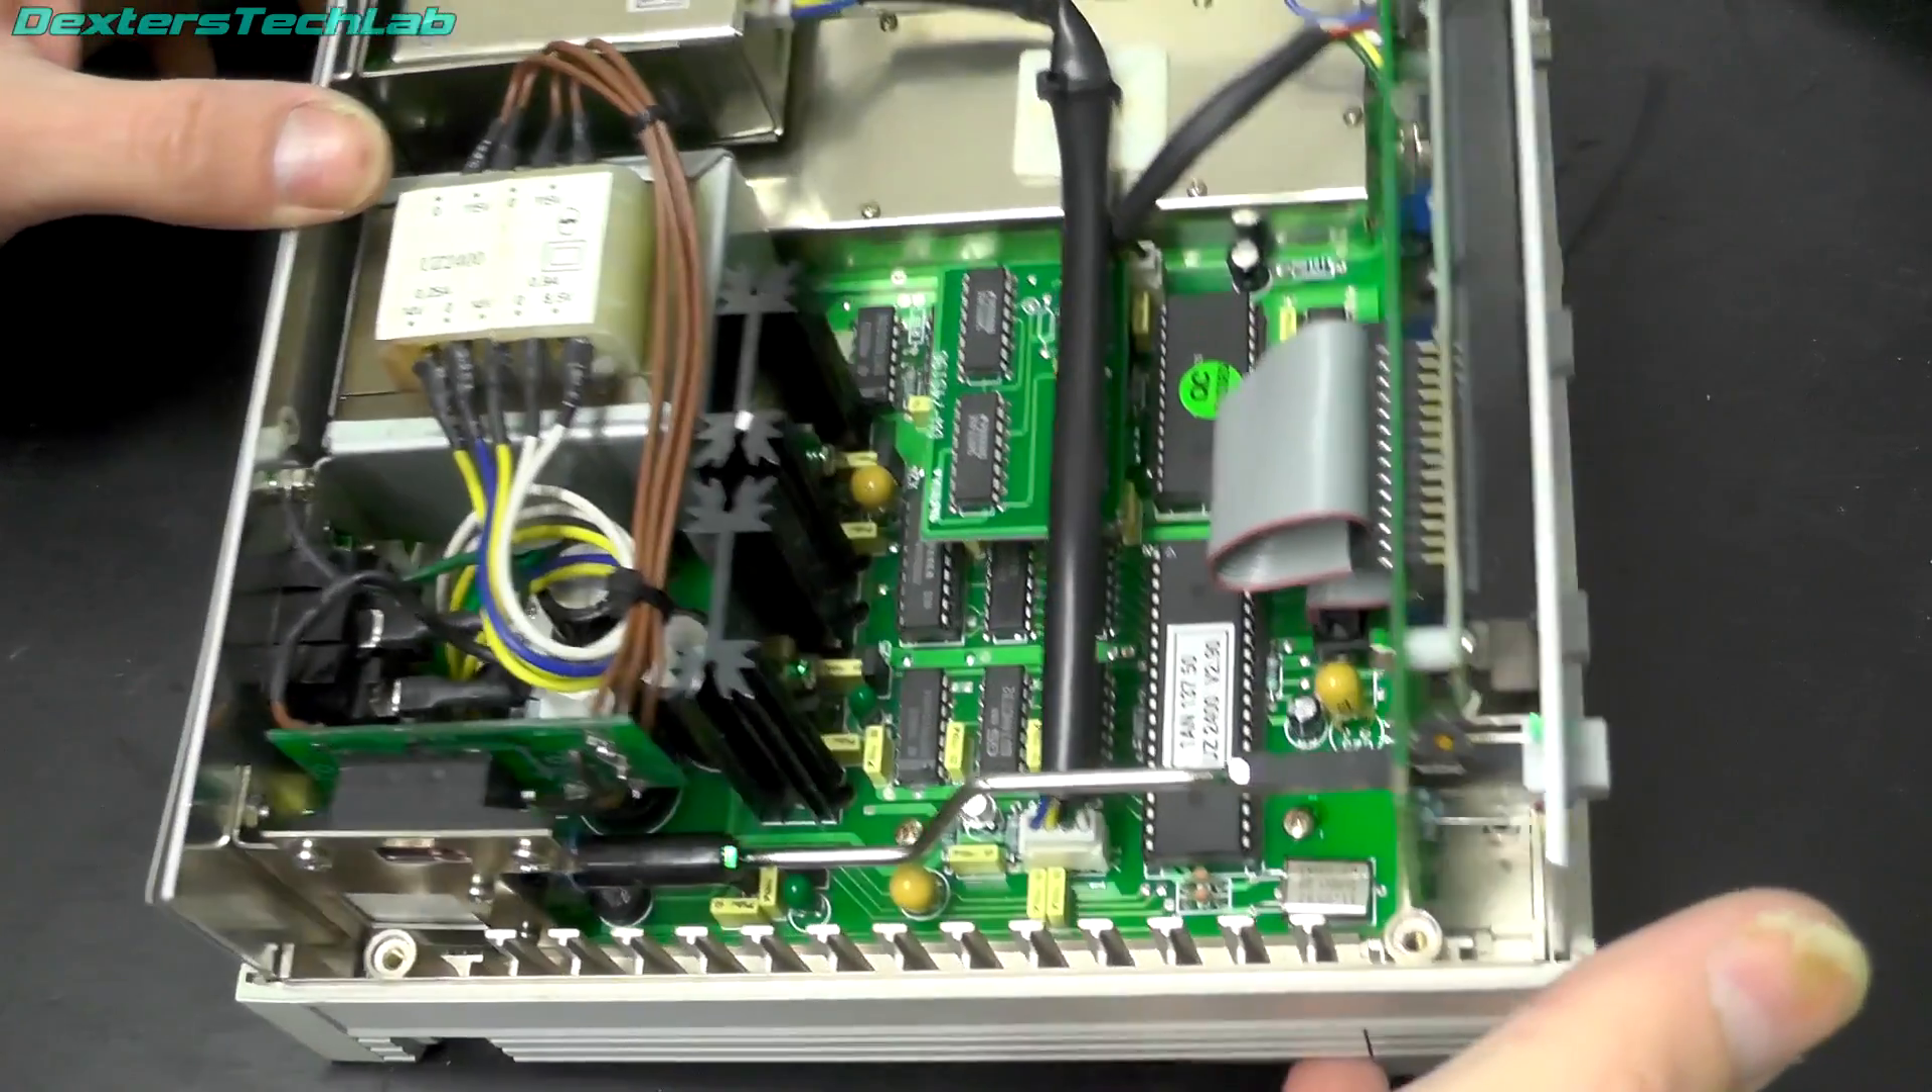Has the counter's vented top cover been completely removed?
Yes.